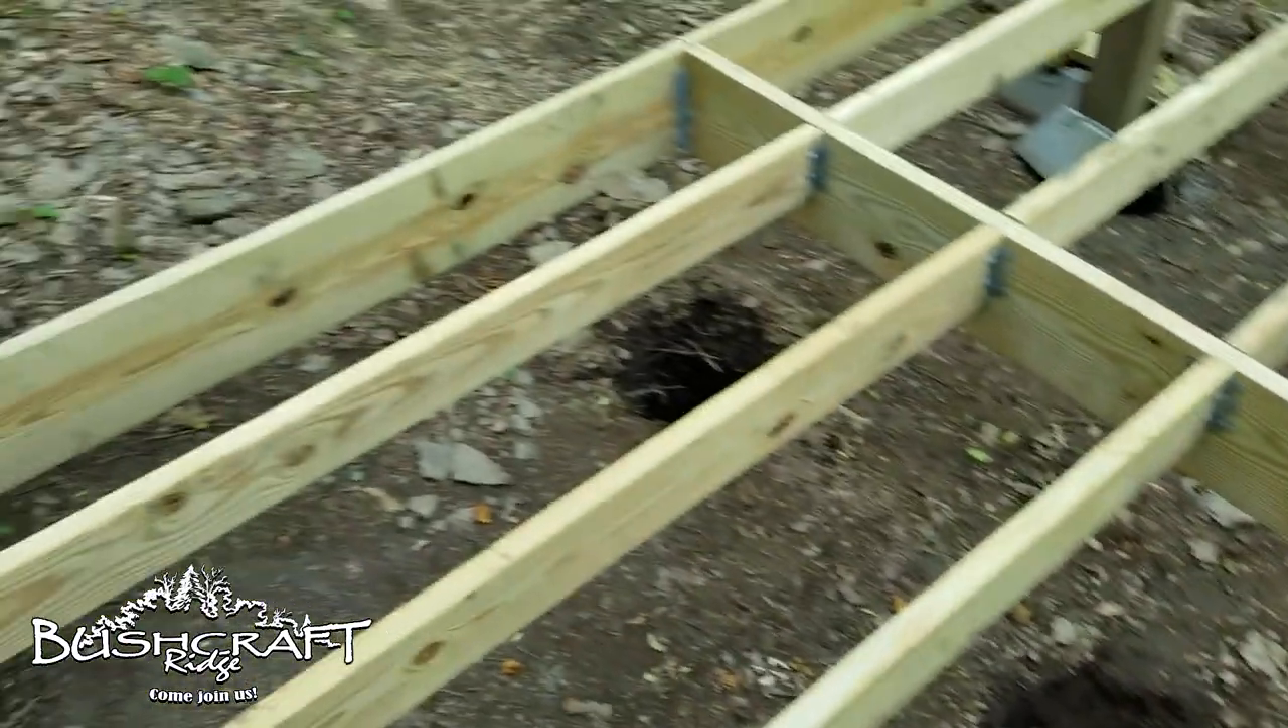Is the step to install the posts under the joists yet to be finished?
Yes.